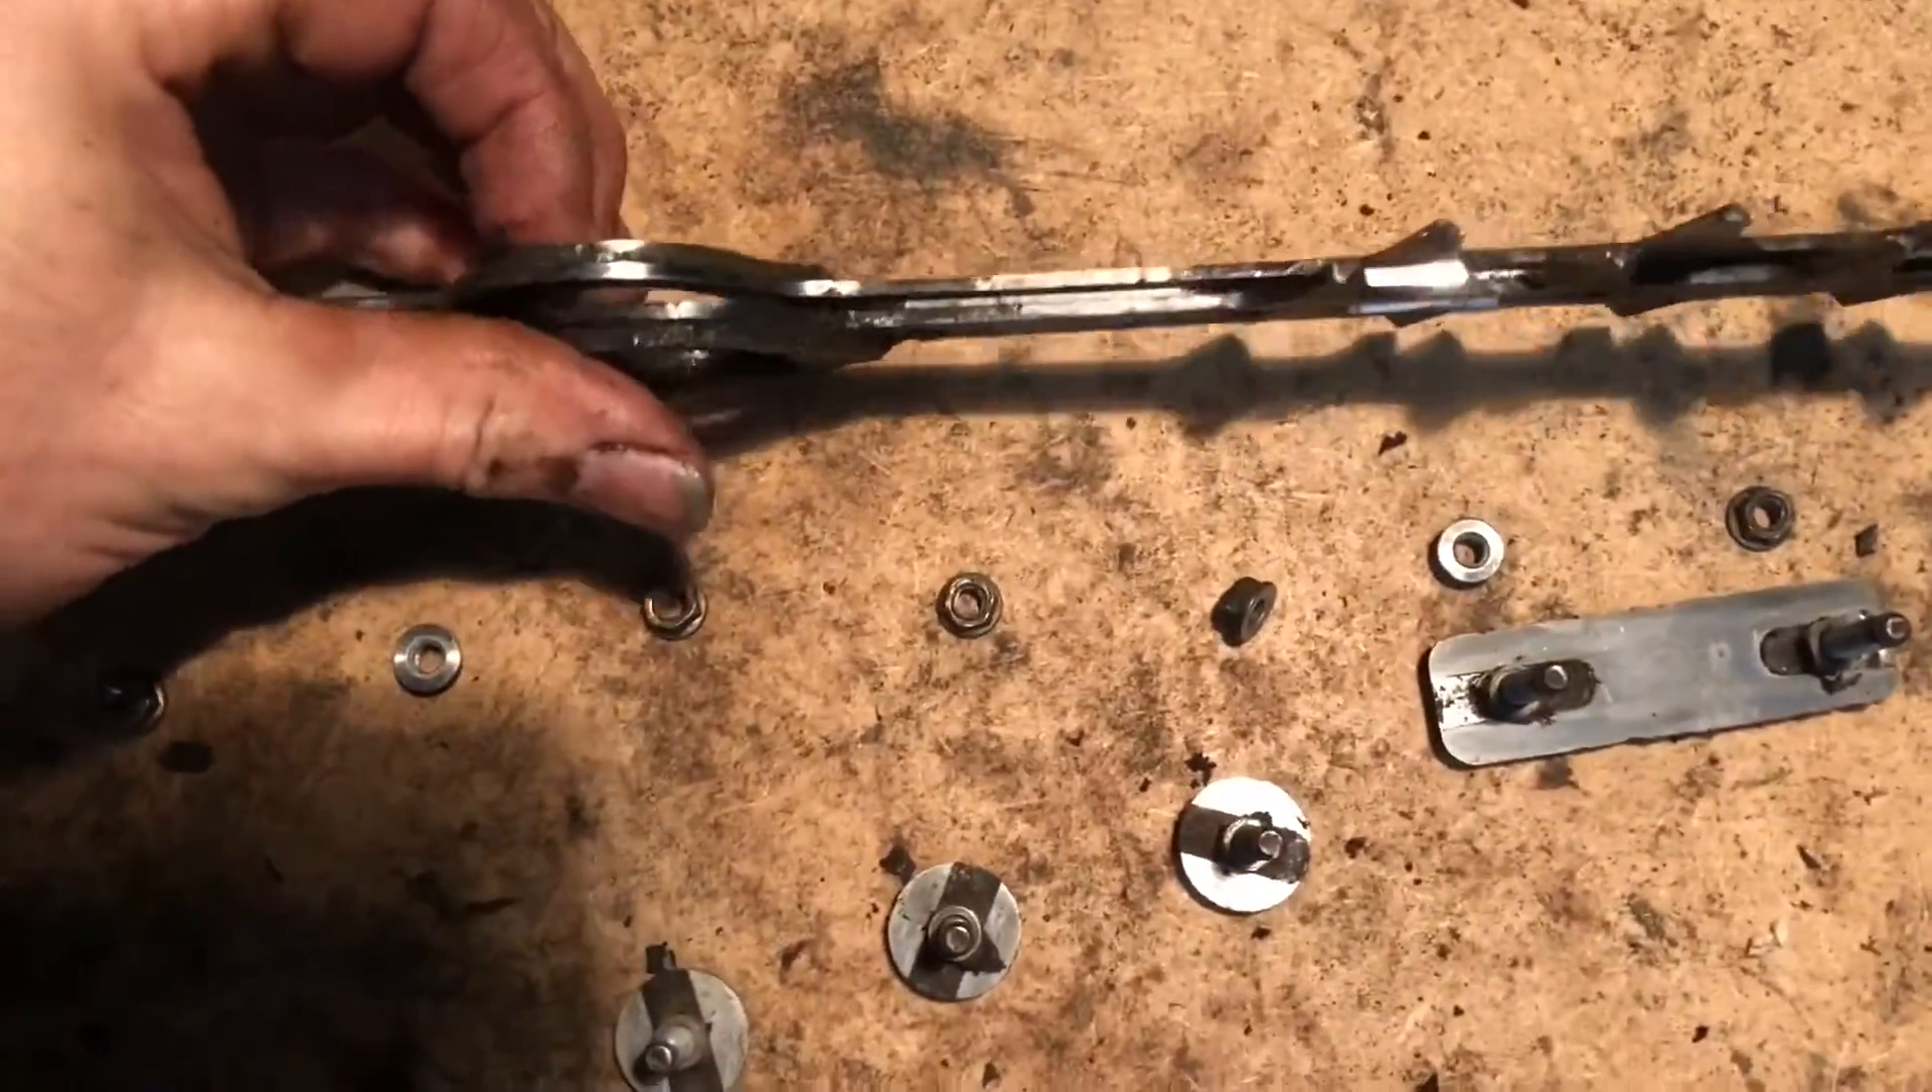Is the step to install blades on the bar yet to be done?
Yes.